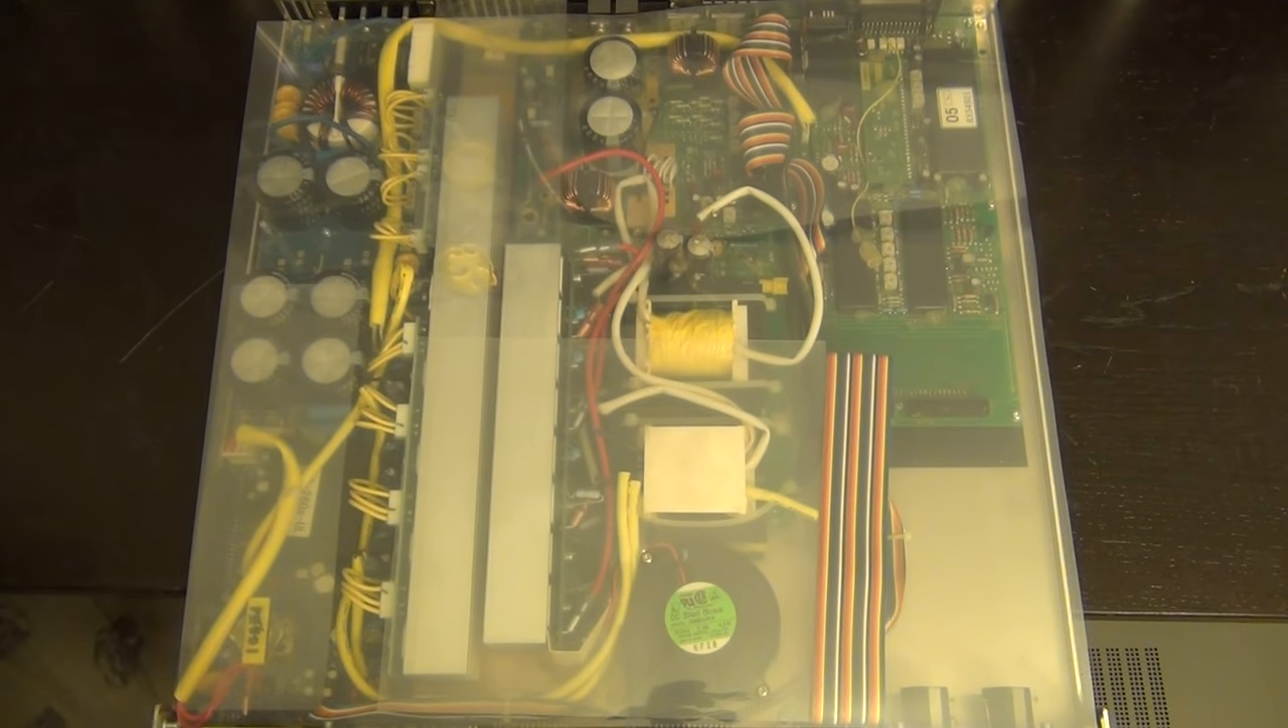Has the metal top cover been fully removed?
Yes.